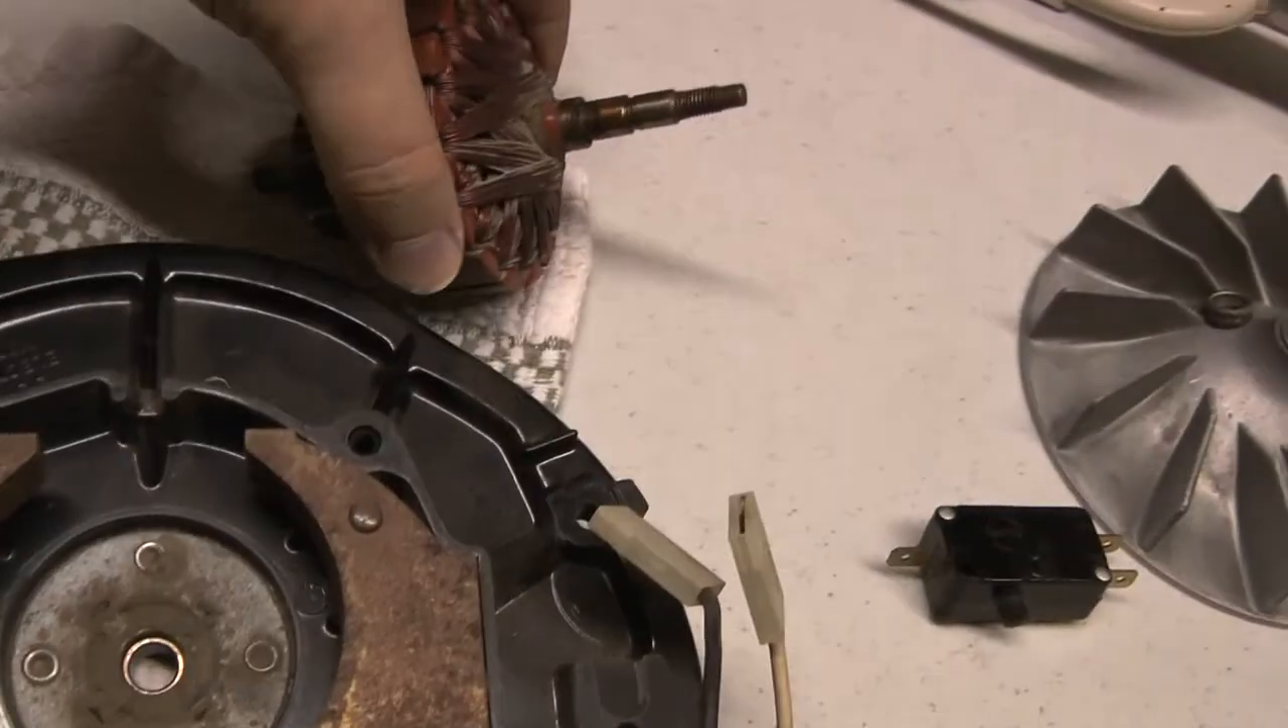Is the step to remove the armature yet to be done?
No.